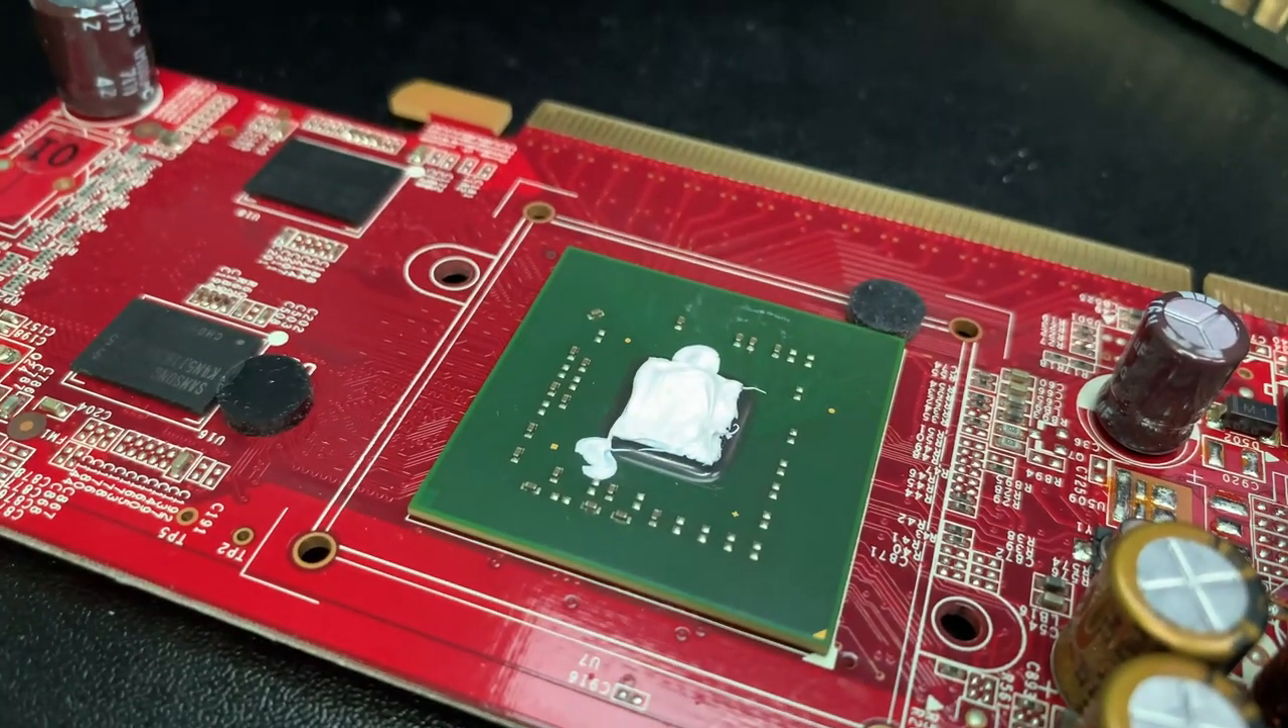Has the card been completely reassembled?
No.